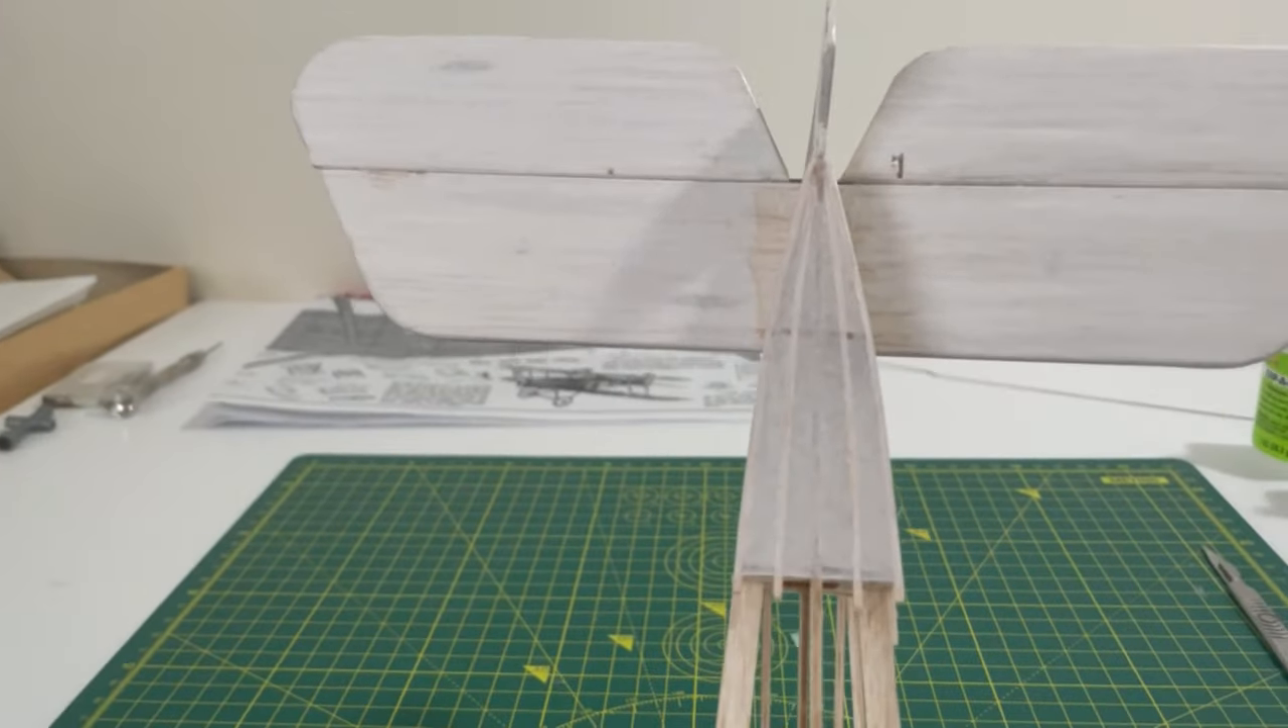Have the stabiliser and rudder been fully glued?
Yes.